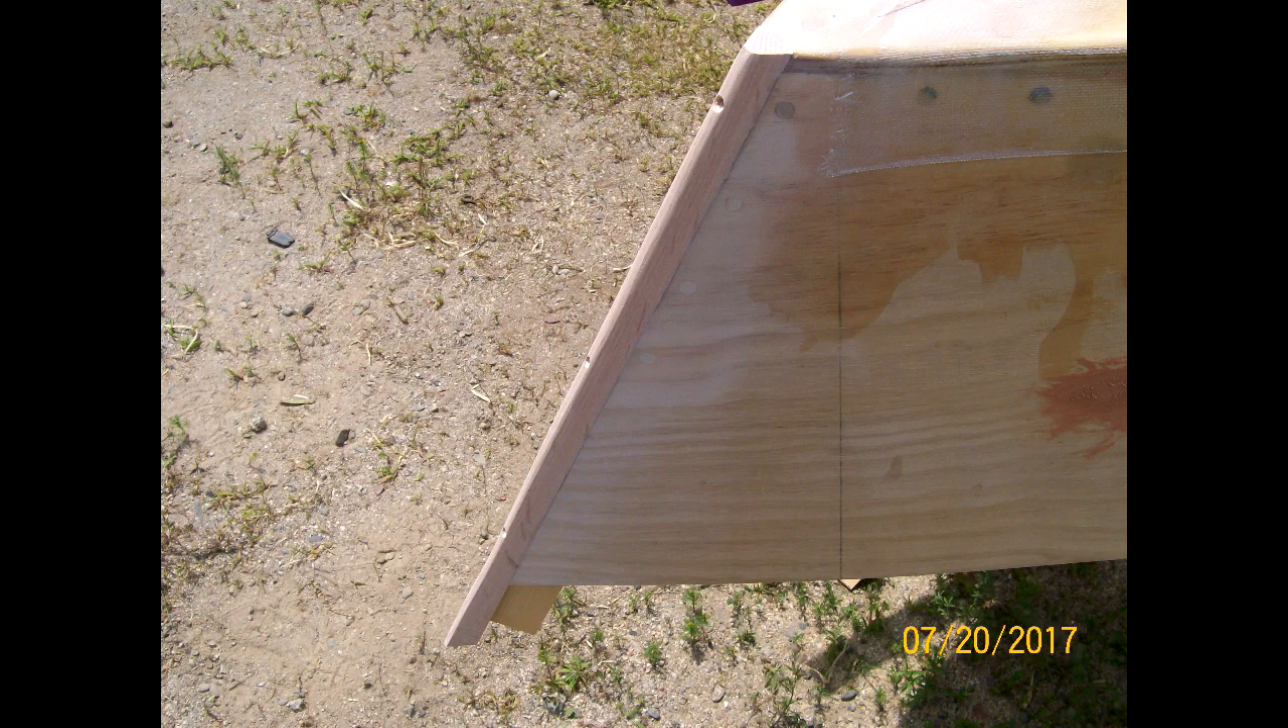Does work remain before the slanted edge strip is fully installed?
No.